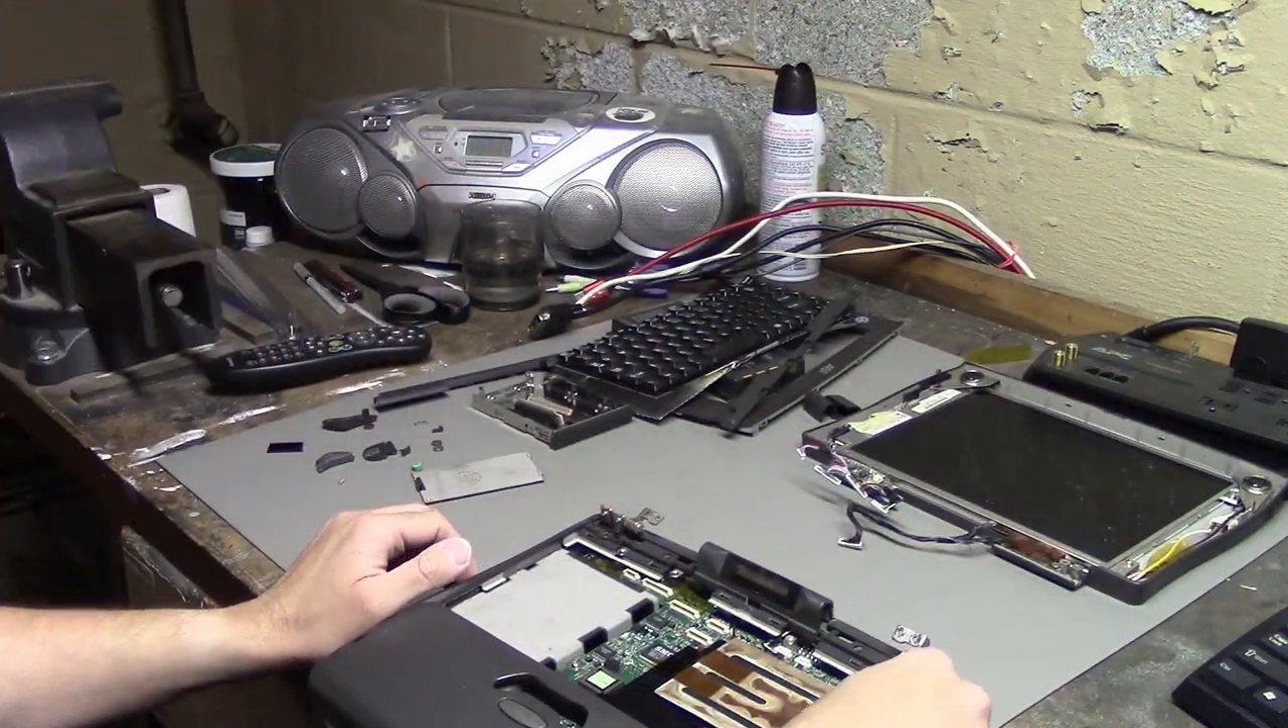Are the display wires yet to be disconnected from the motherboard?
No.